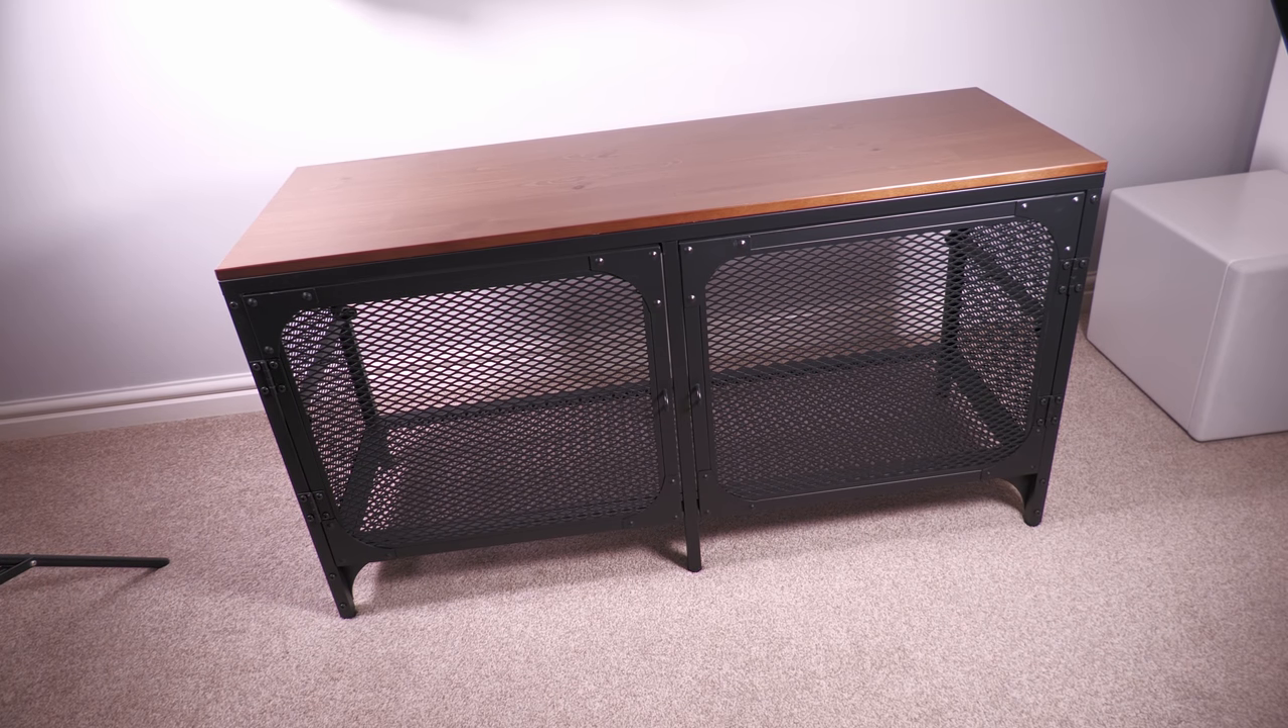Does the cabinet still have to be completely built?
No.